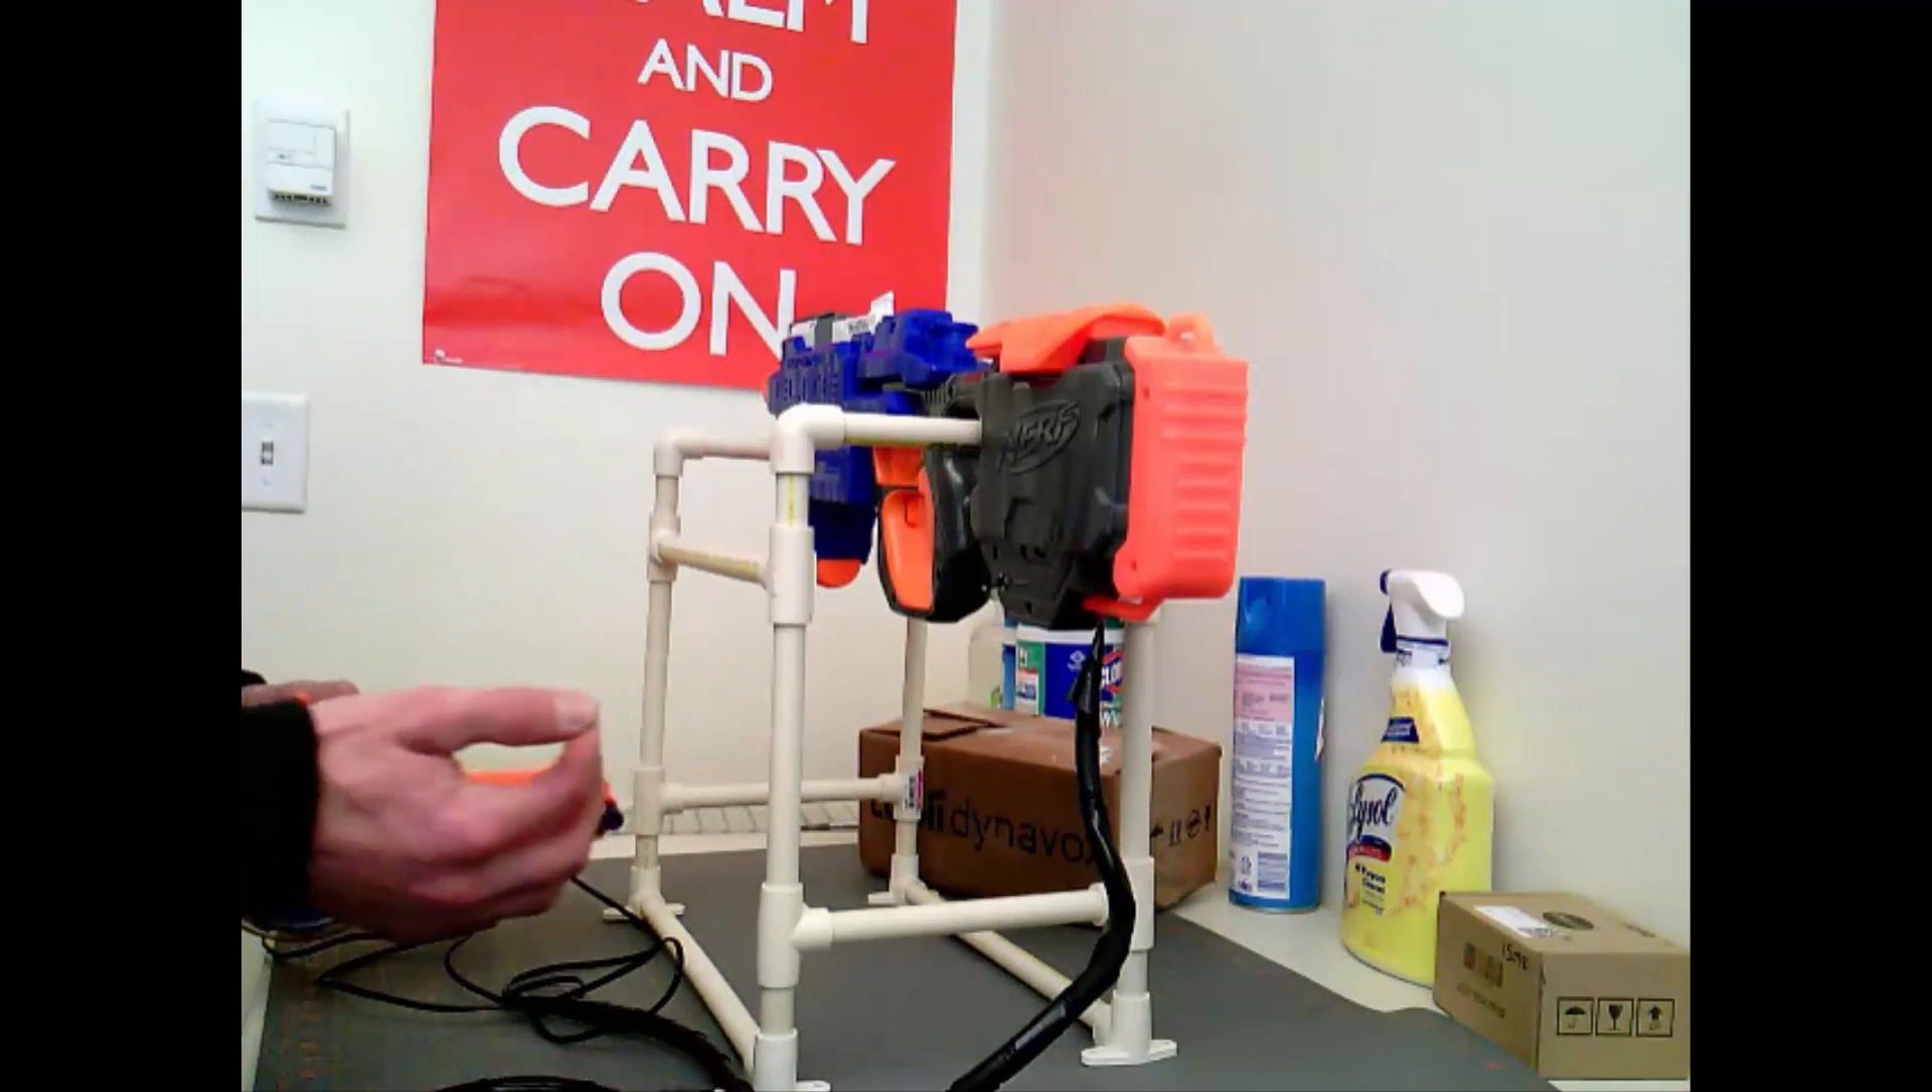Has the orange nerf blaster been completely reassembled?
Yes.